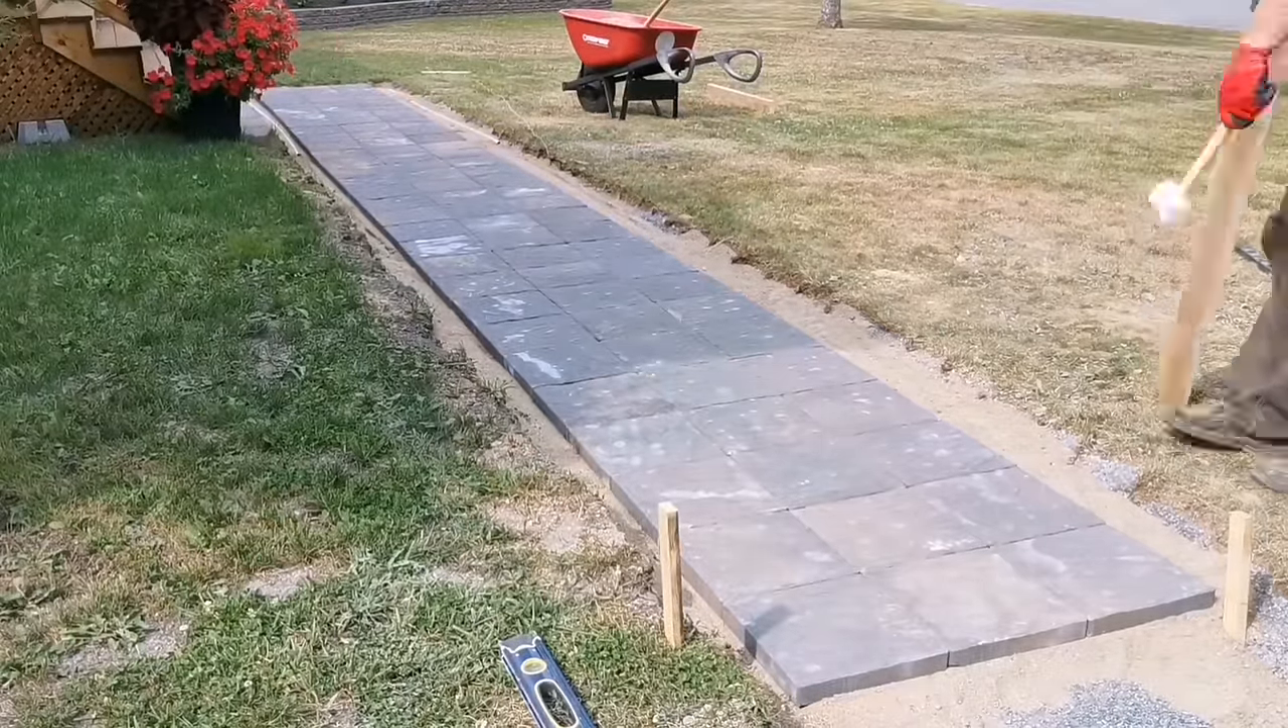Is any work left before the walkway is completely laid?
No.